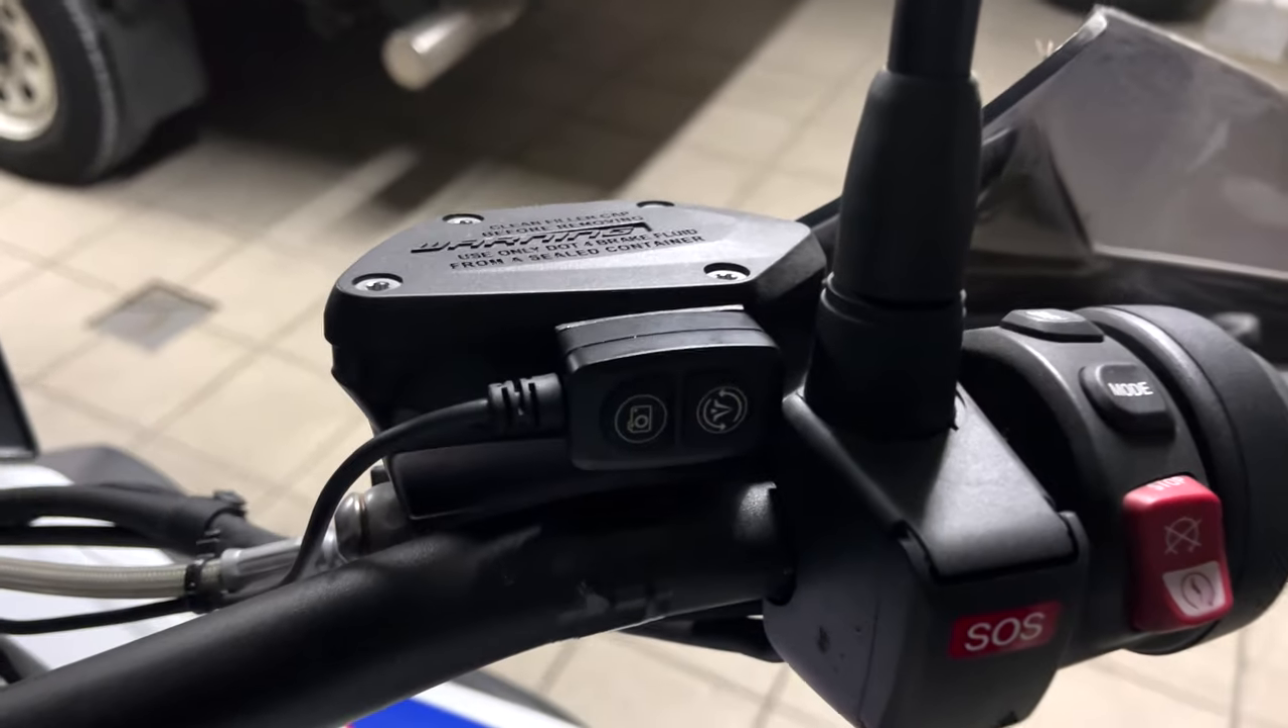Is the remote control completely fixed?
Yes.